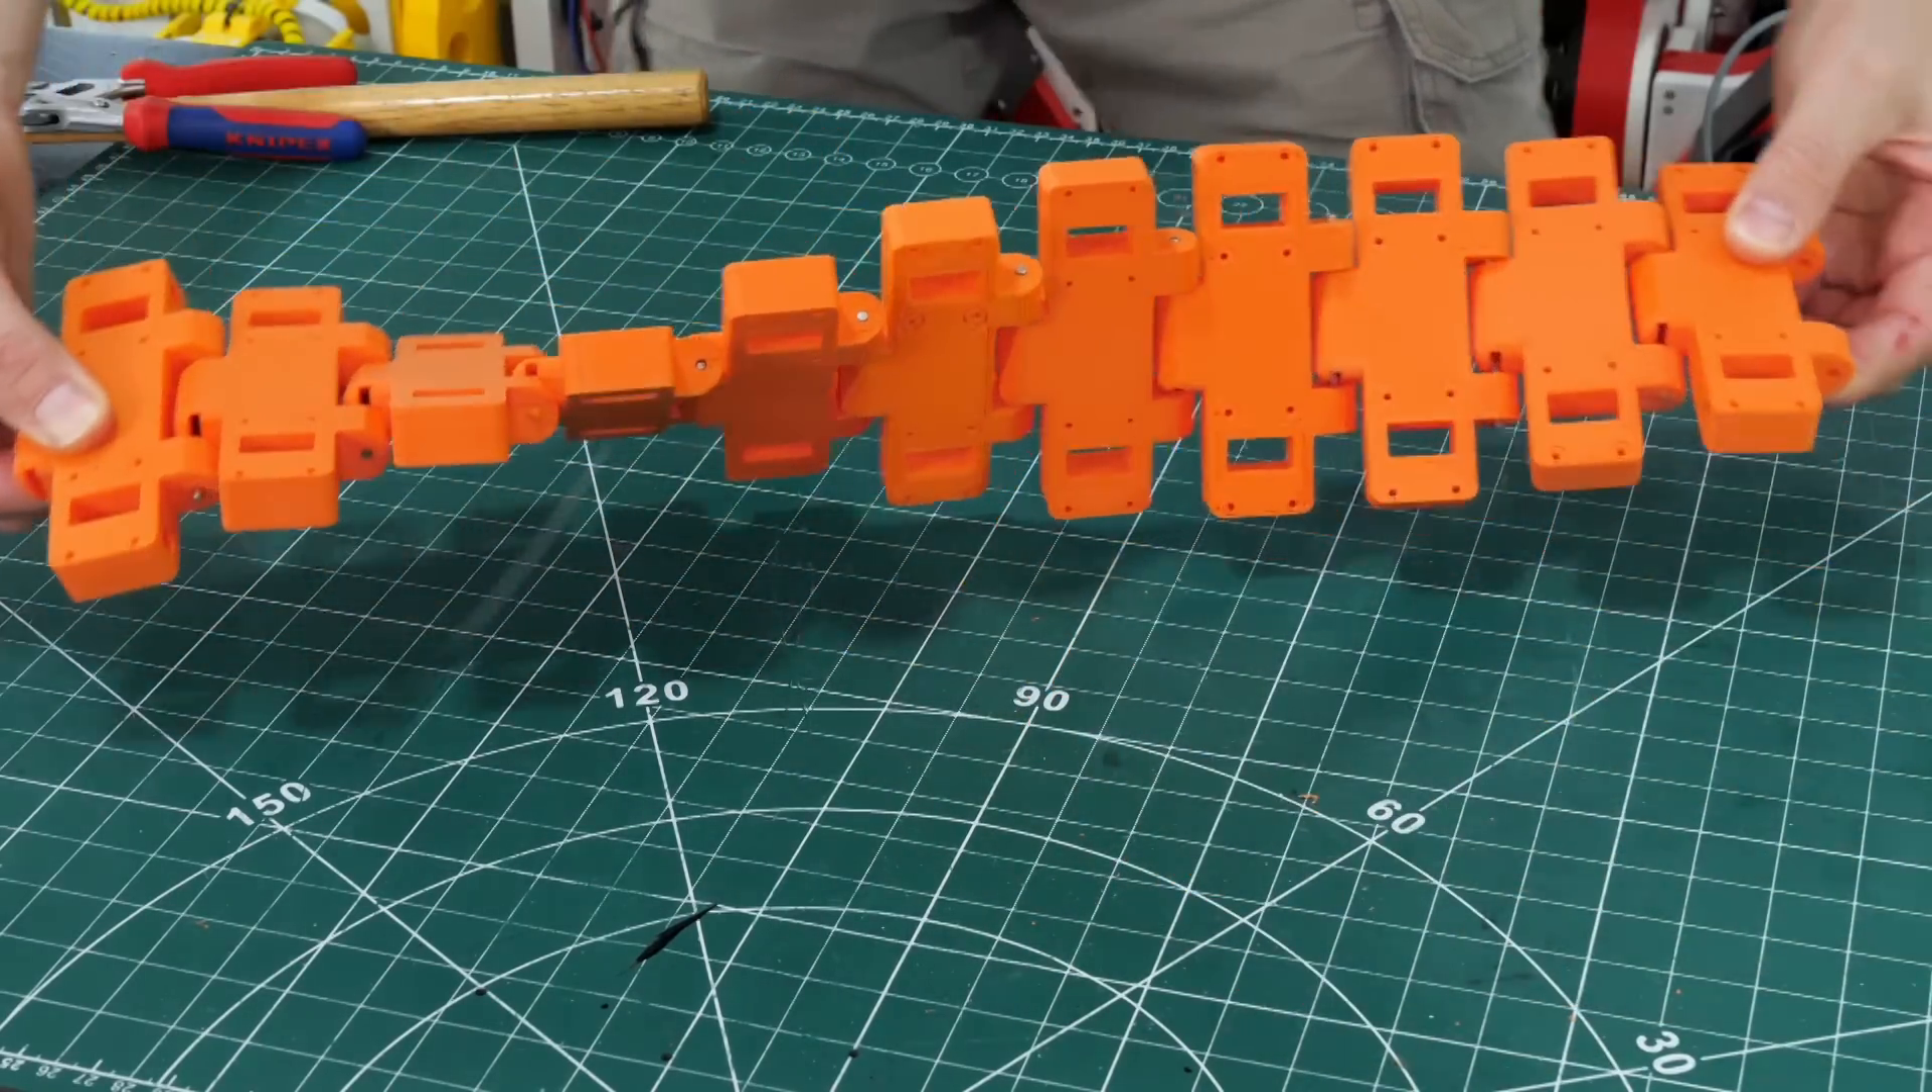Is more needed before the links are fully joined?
No.